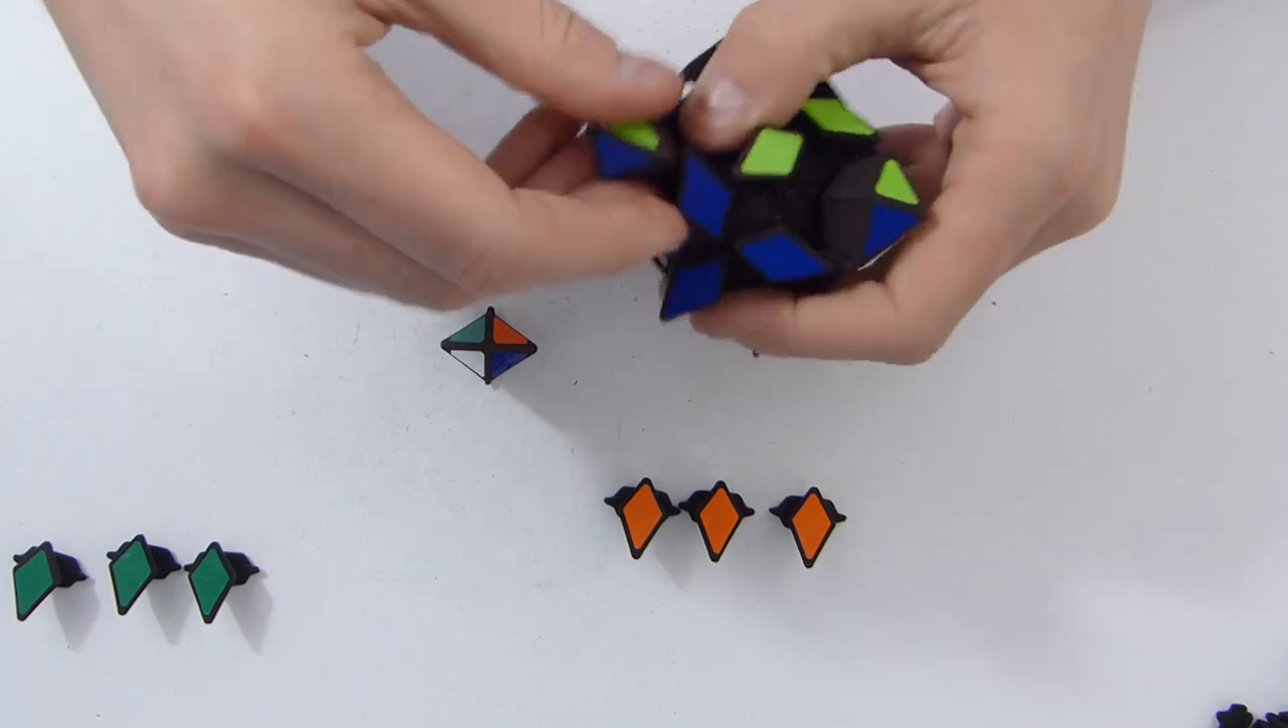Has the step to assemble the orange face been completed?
No.